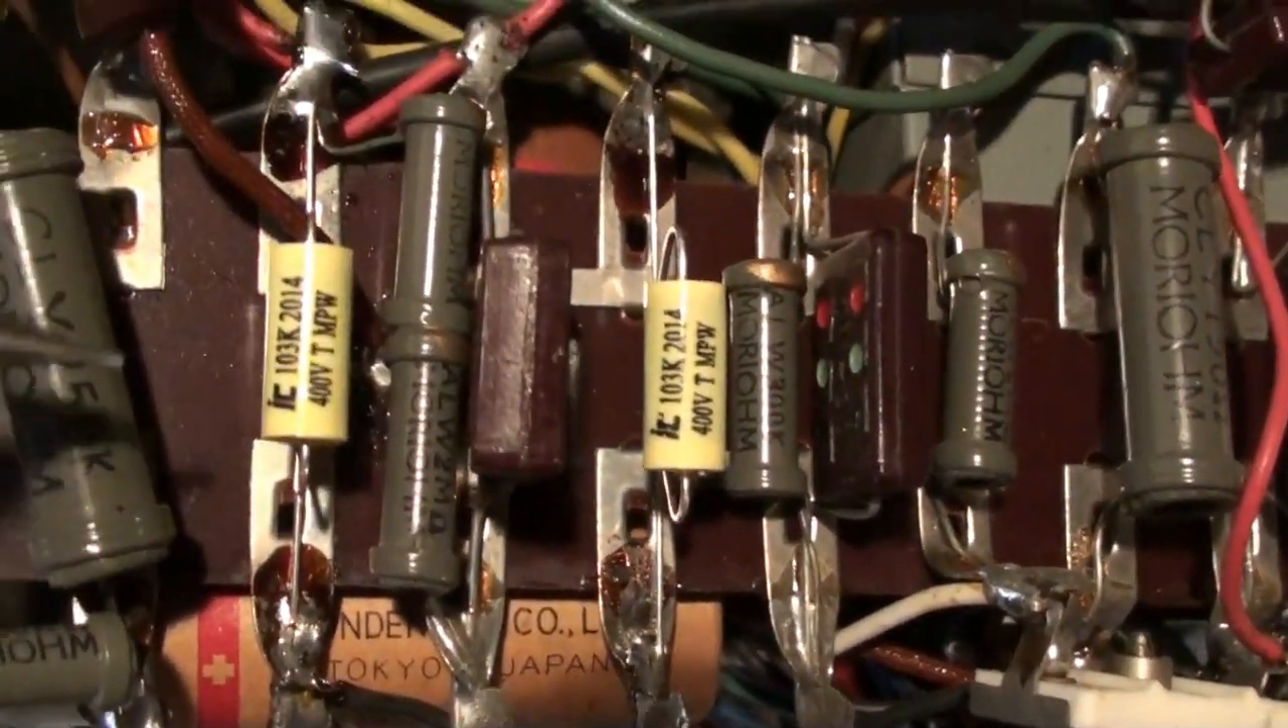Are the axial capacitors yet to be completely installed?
No.